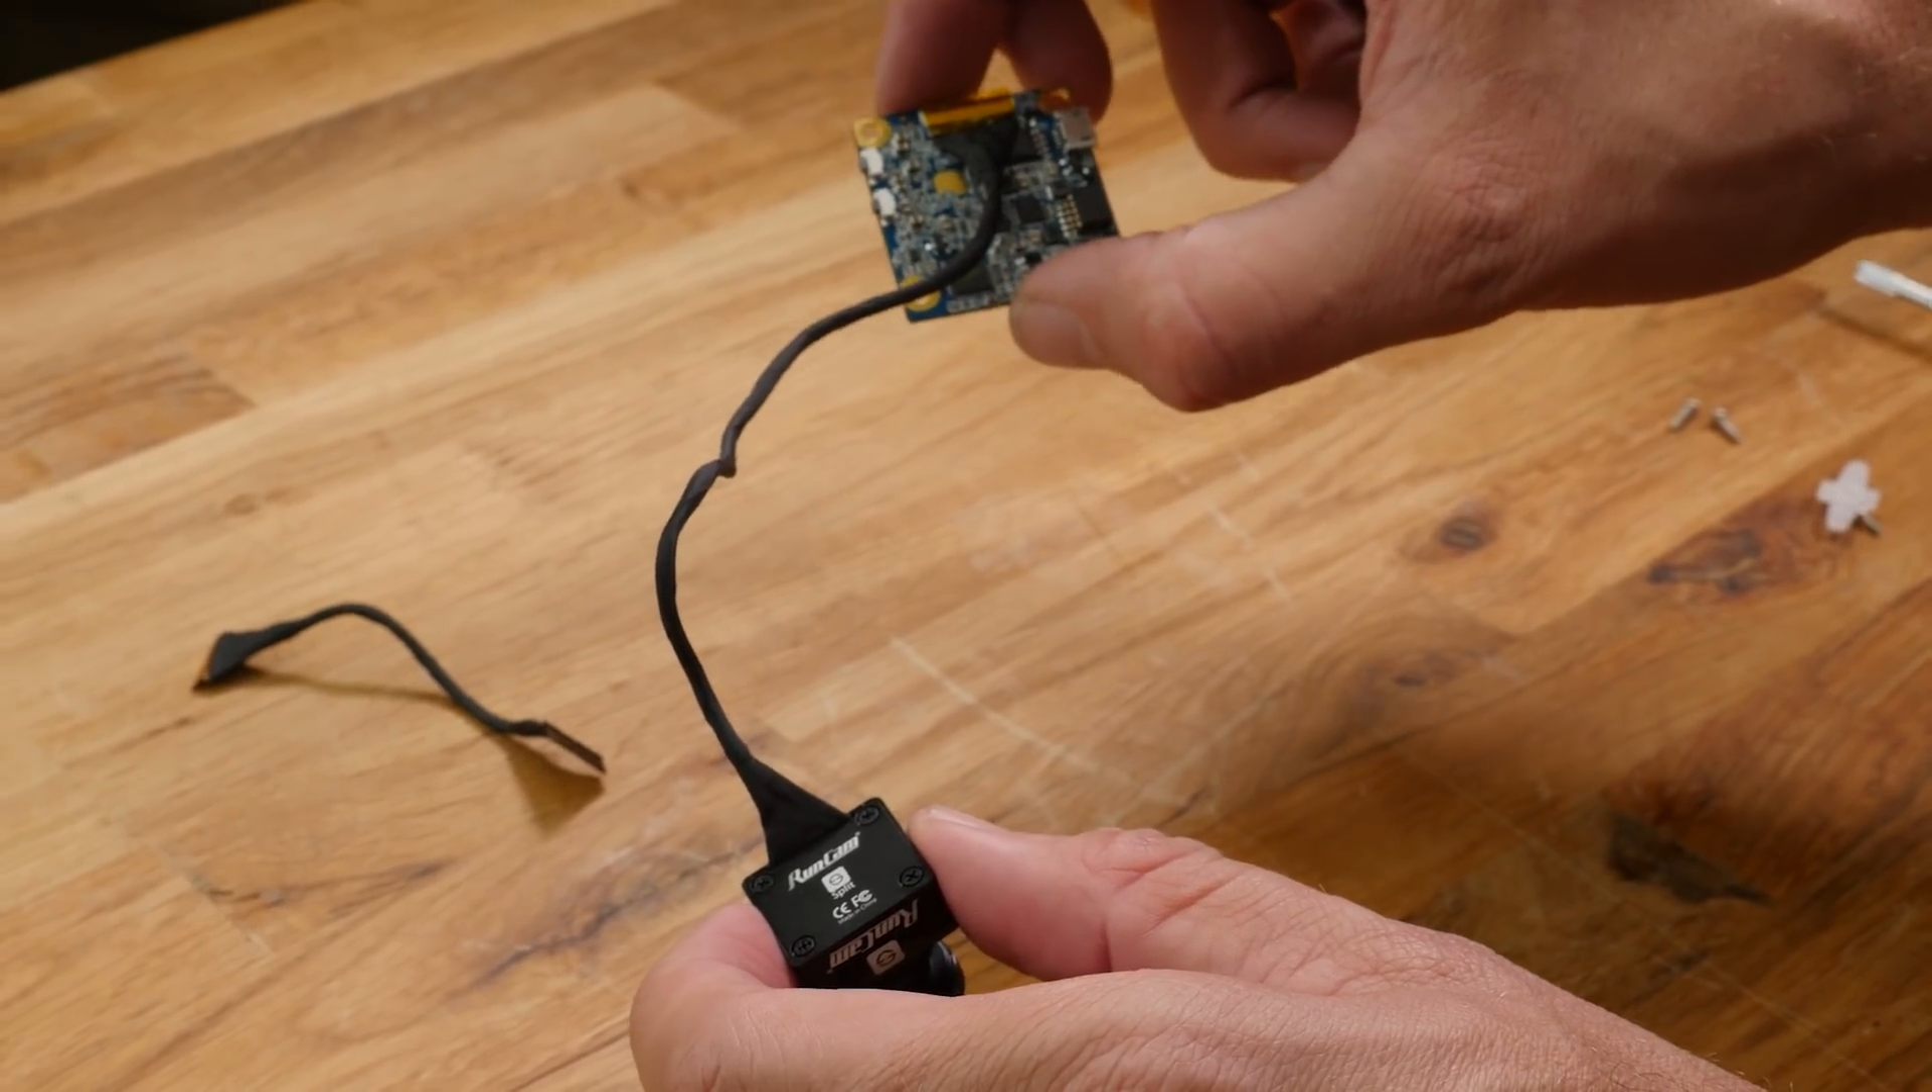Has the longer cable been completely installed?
Yes.